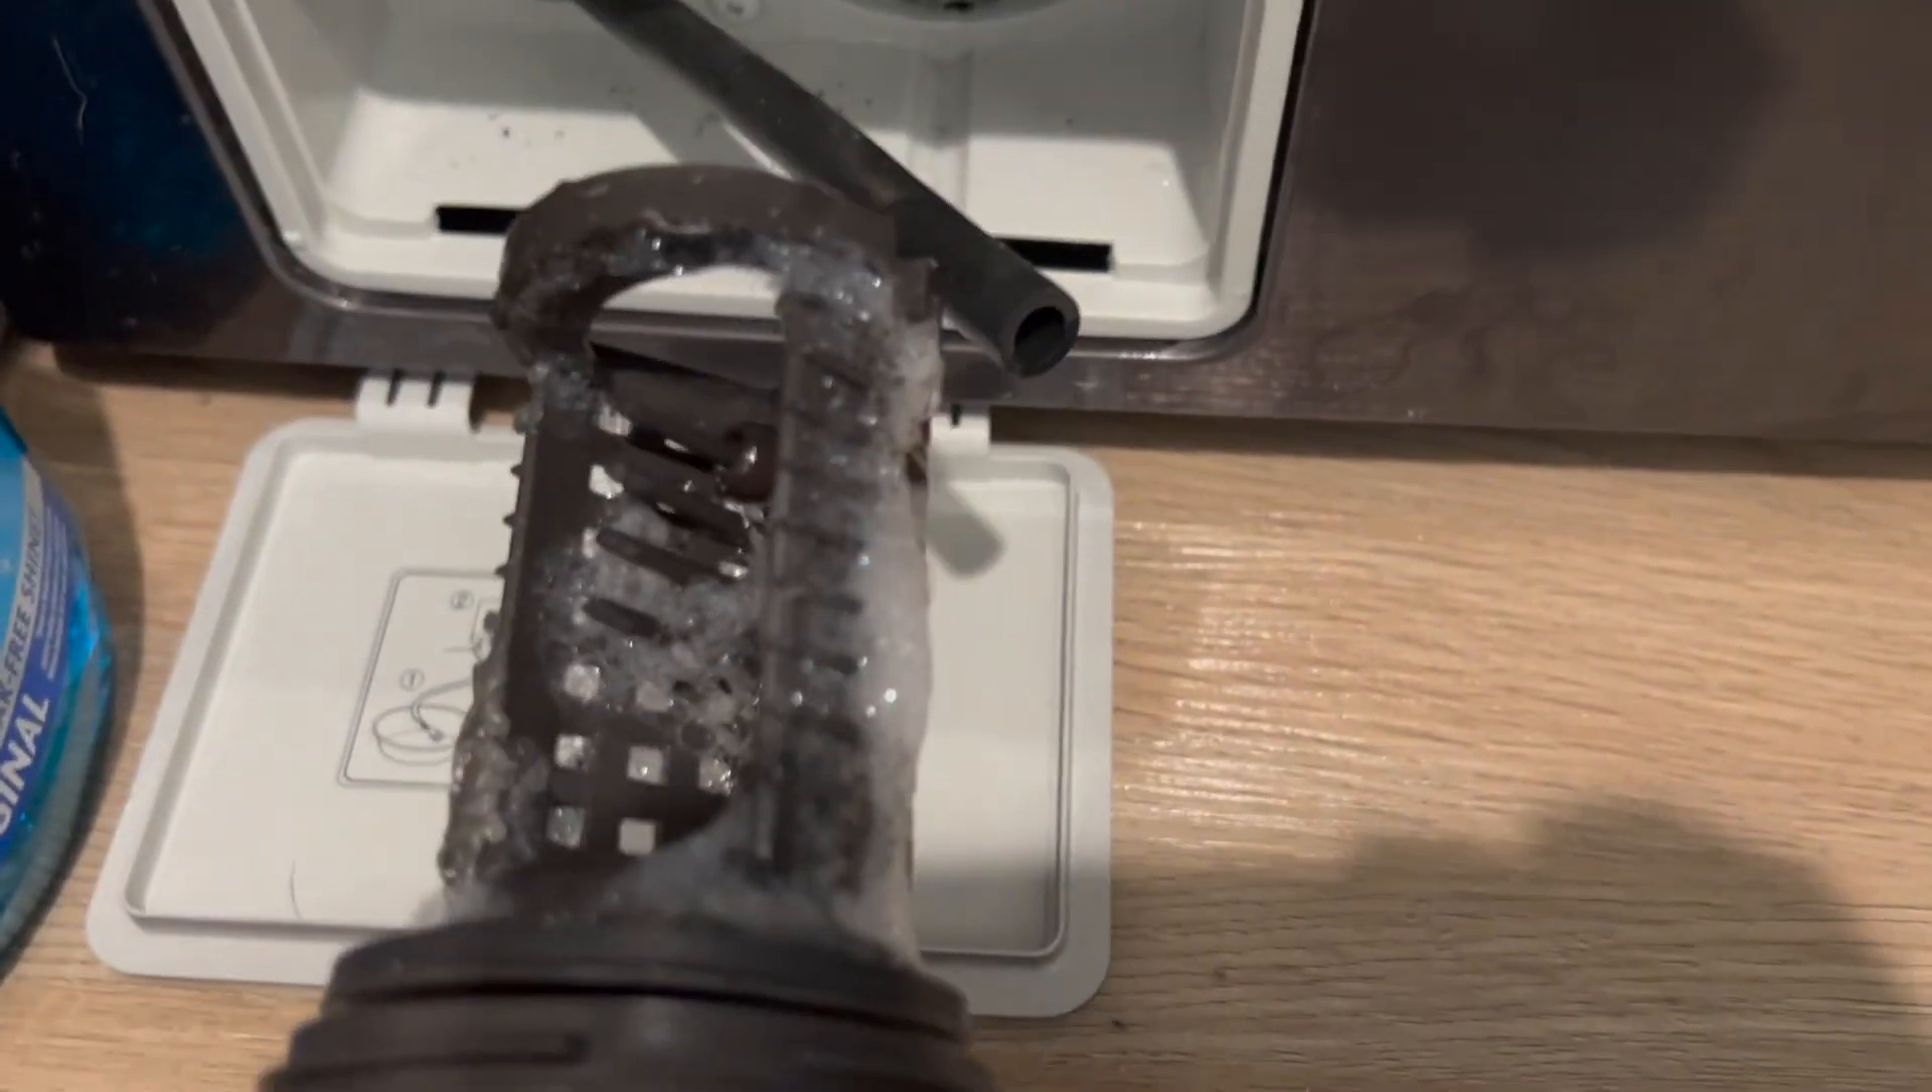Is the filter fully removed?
Yes.